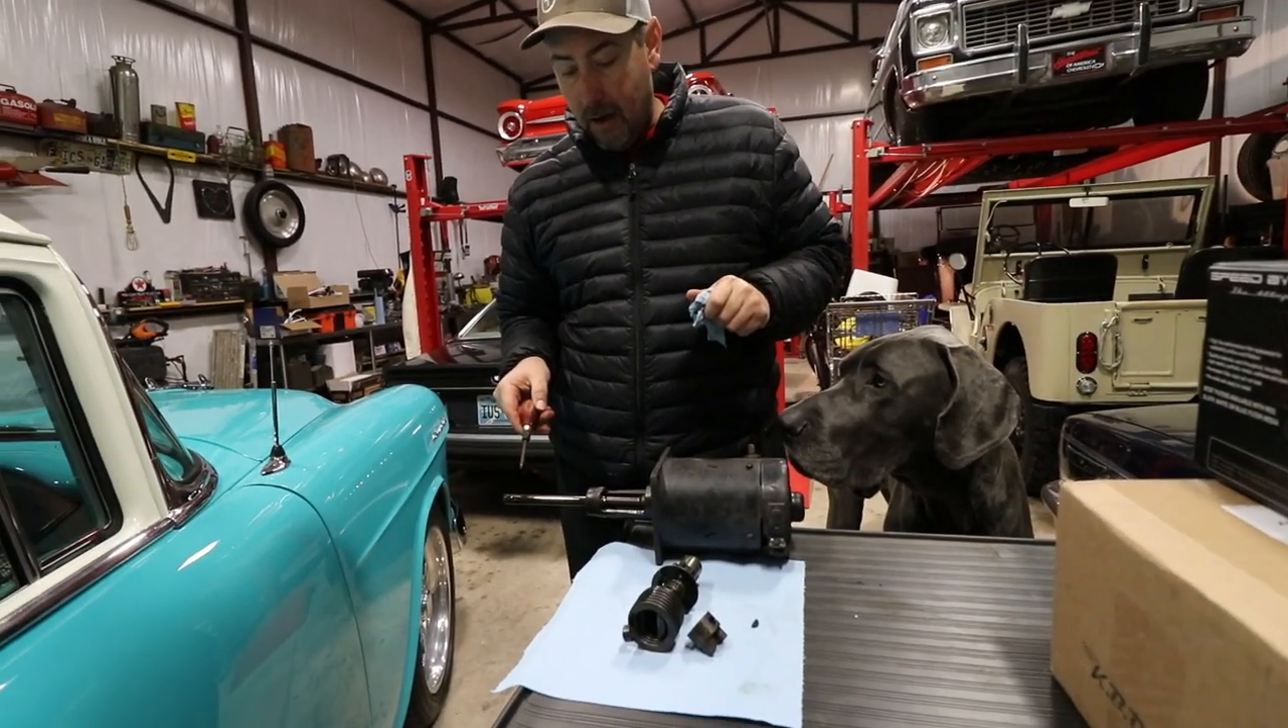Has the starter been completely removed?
Yes.